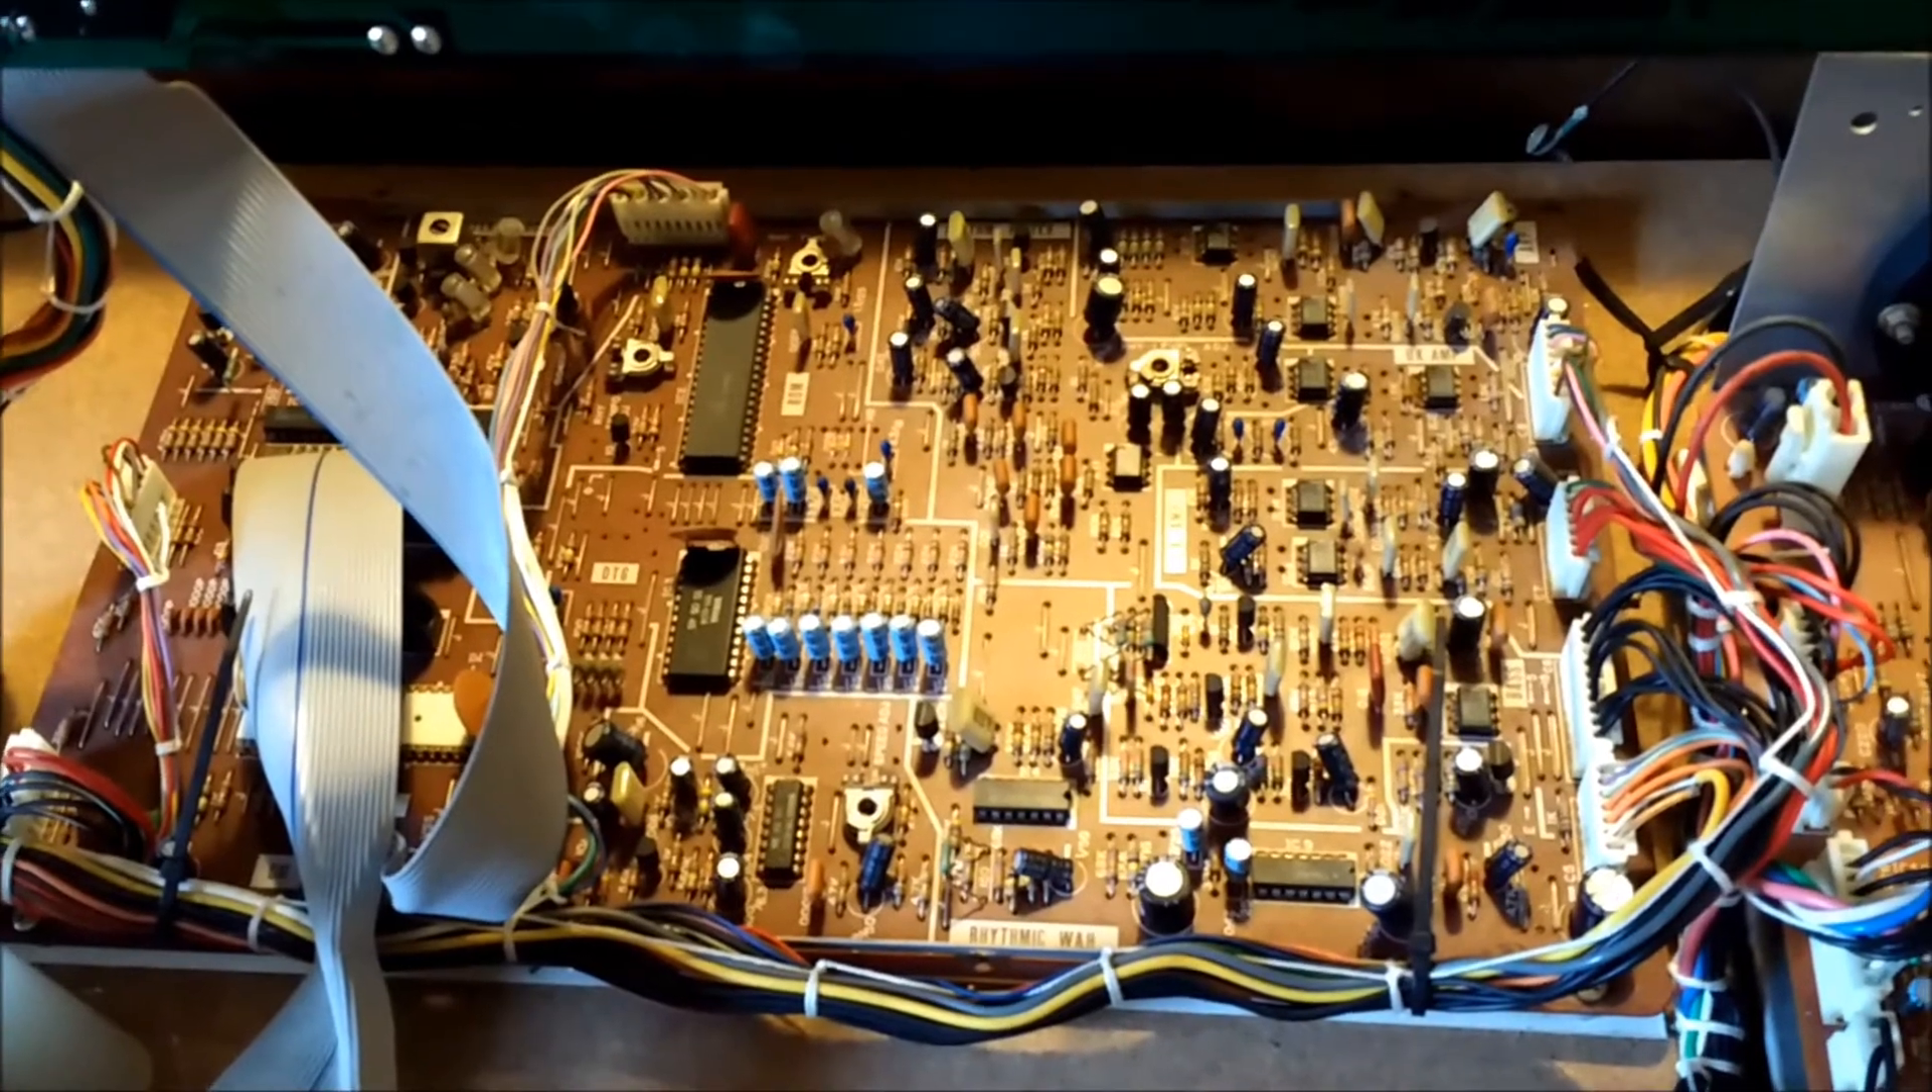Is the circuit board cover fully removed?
Yes.